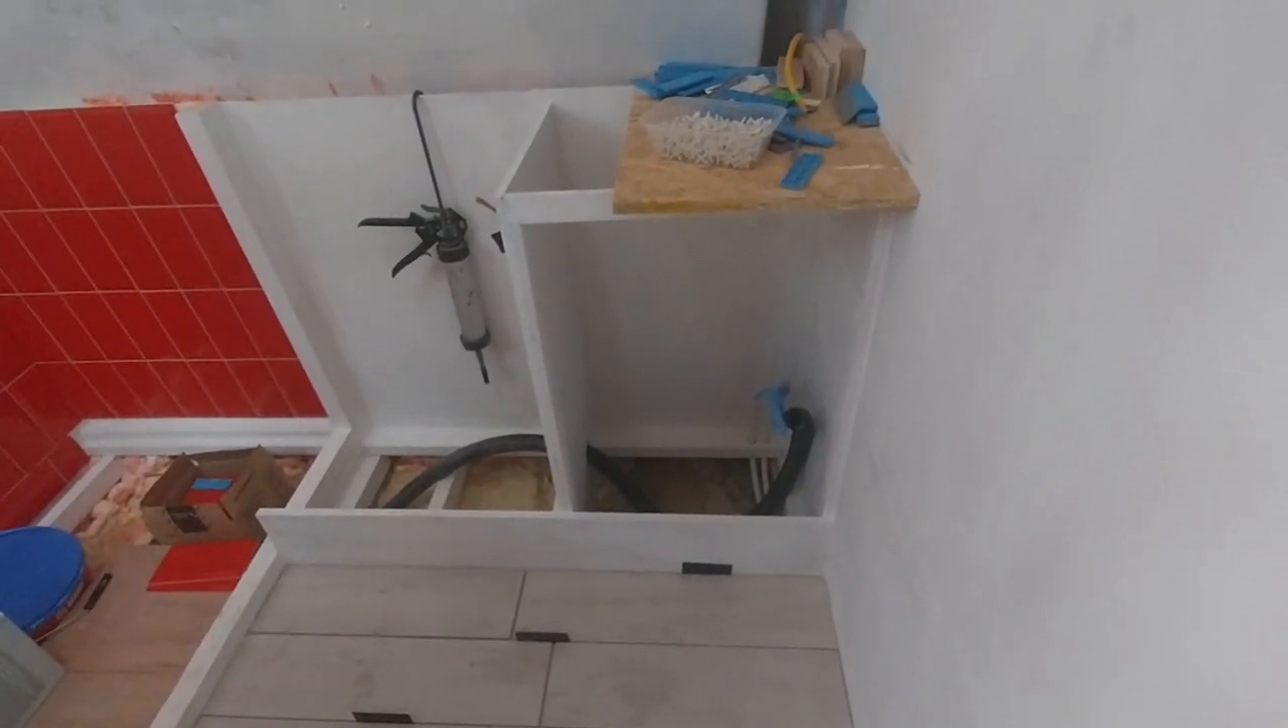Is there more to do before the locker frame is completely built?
No.